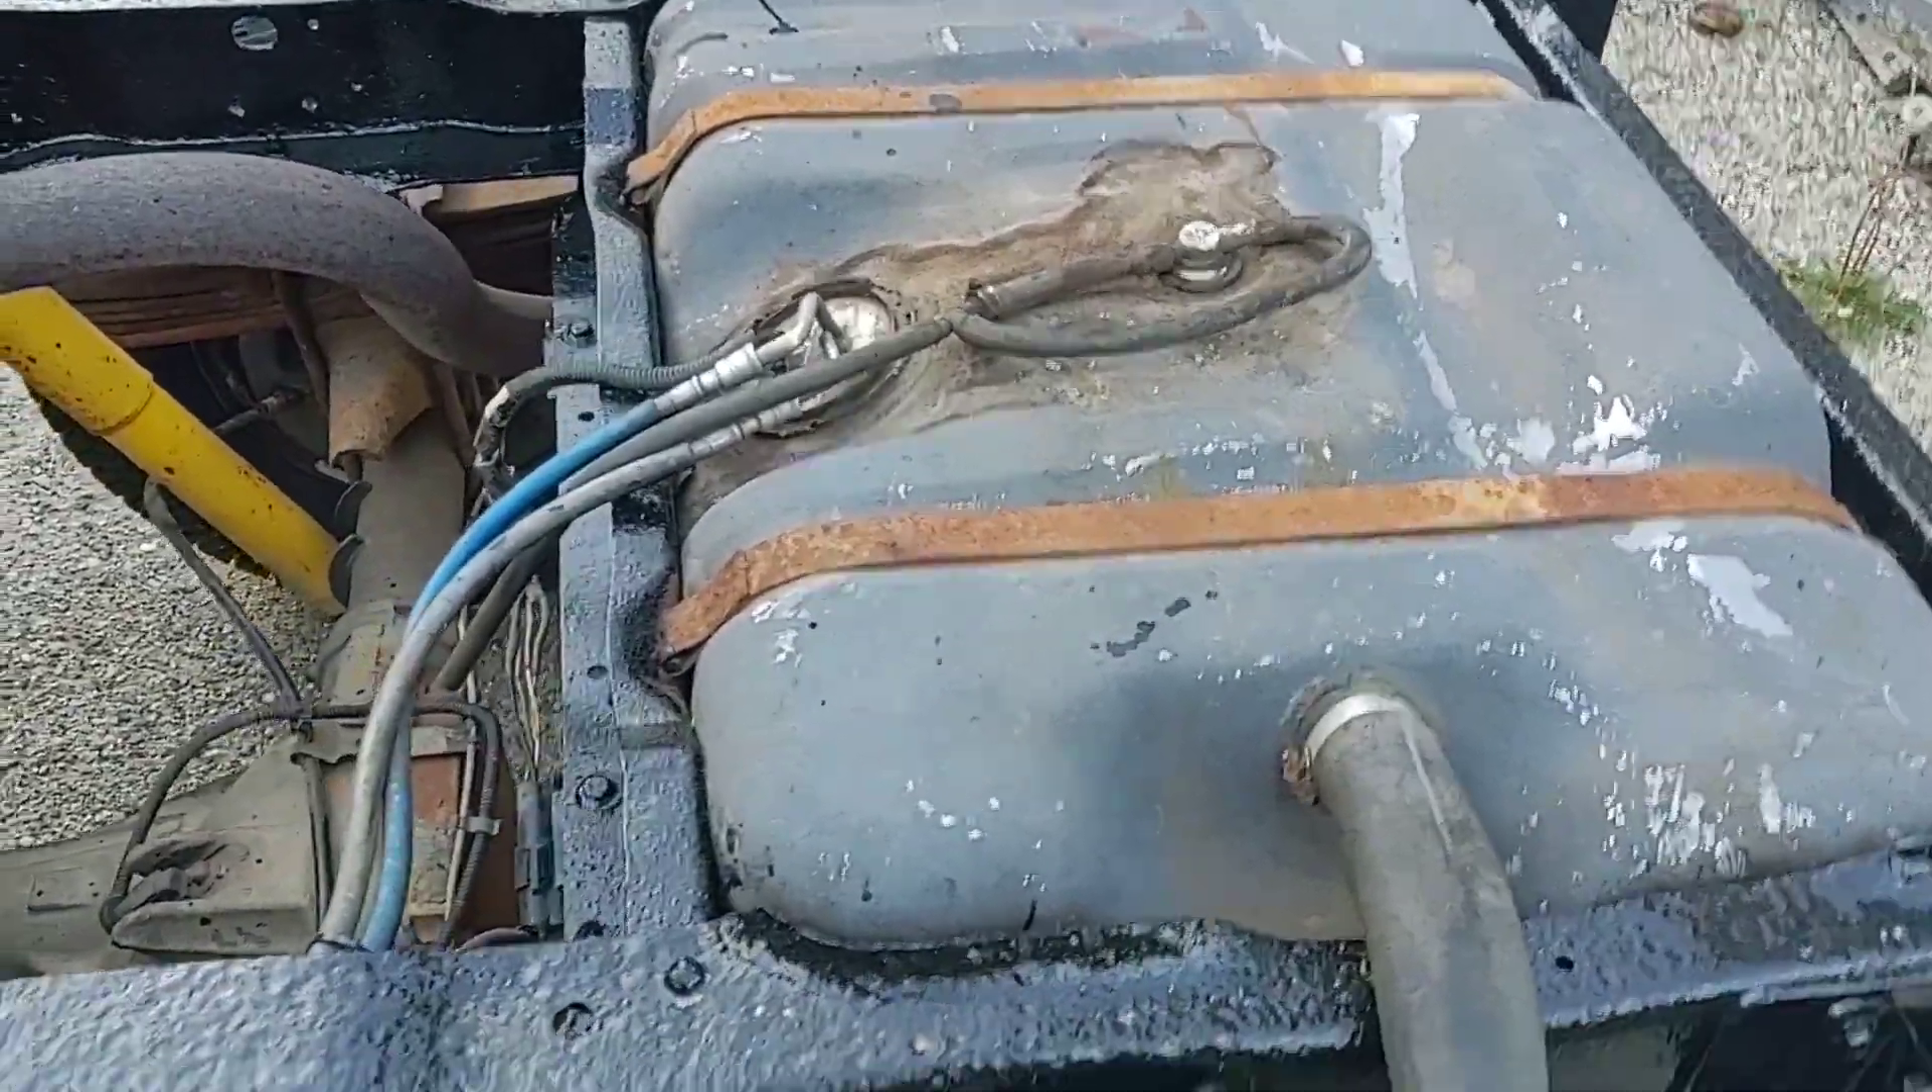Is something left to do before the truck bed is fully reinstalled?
Yes.